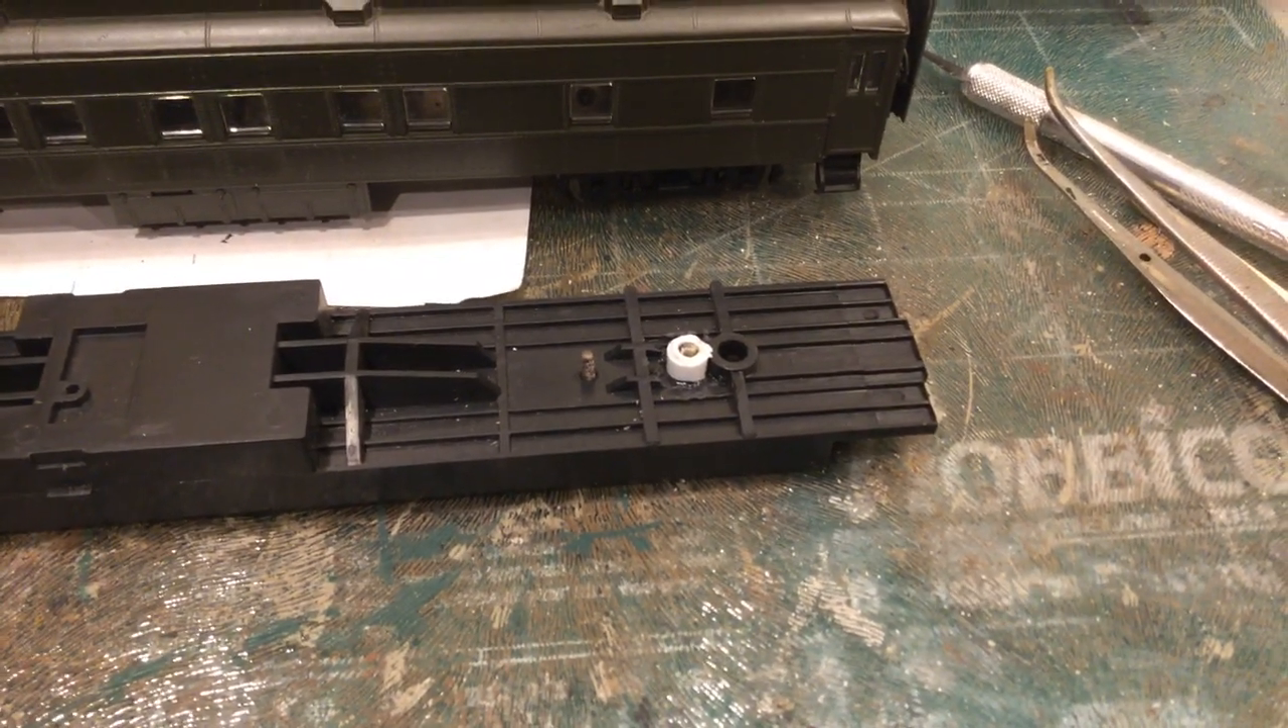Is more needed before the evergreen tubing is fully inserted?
No.